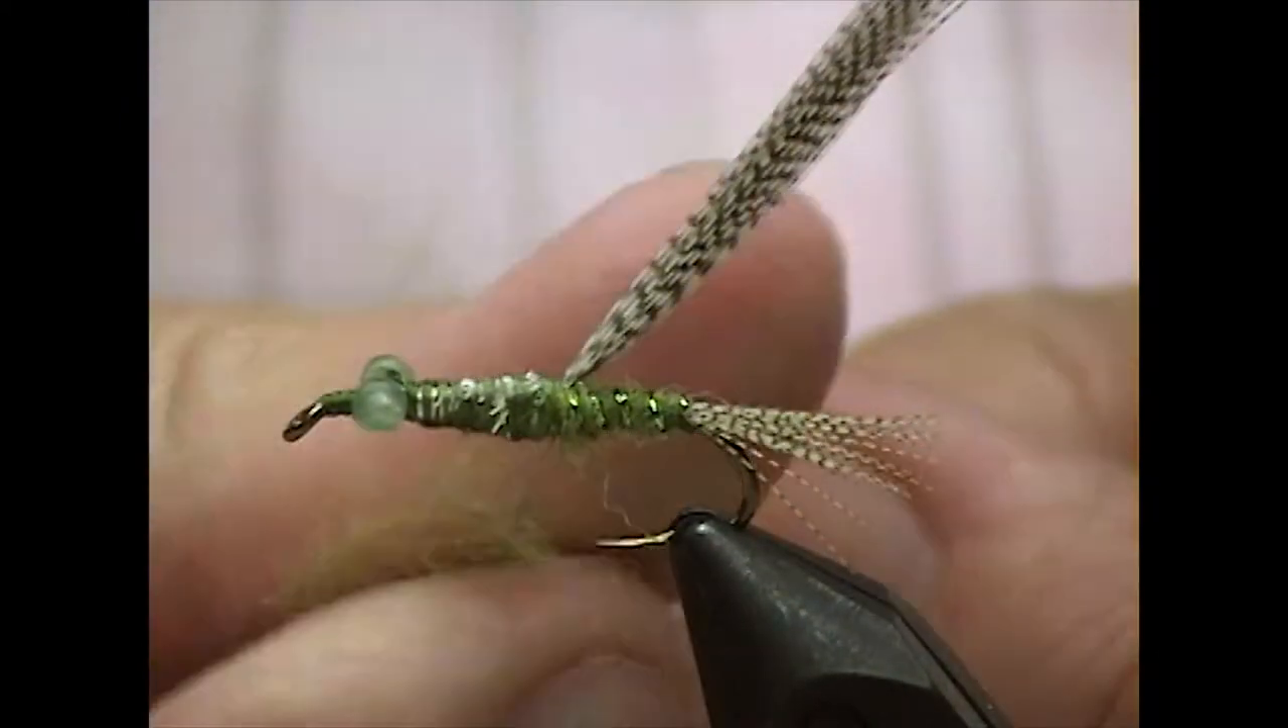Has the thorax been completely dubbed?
No.